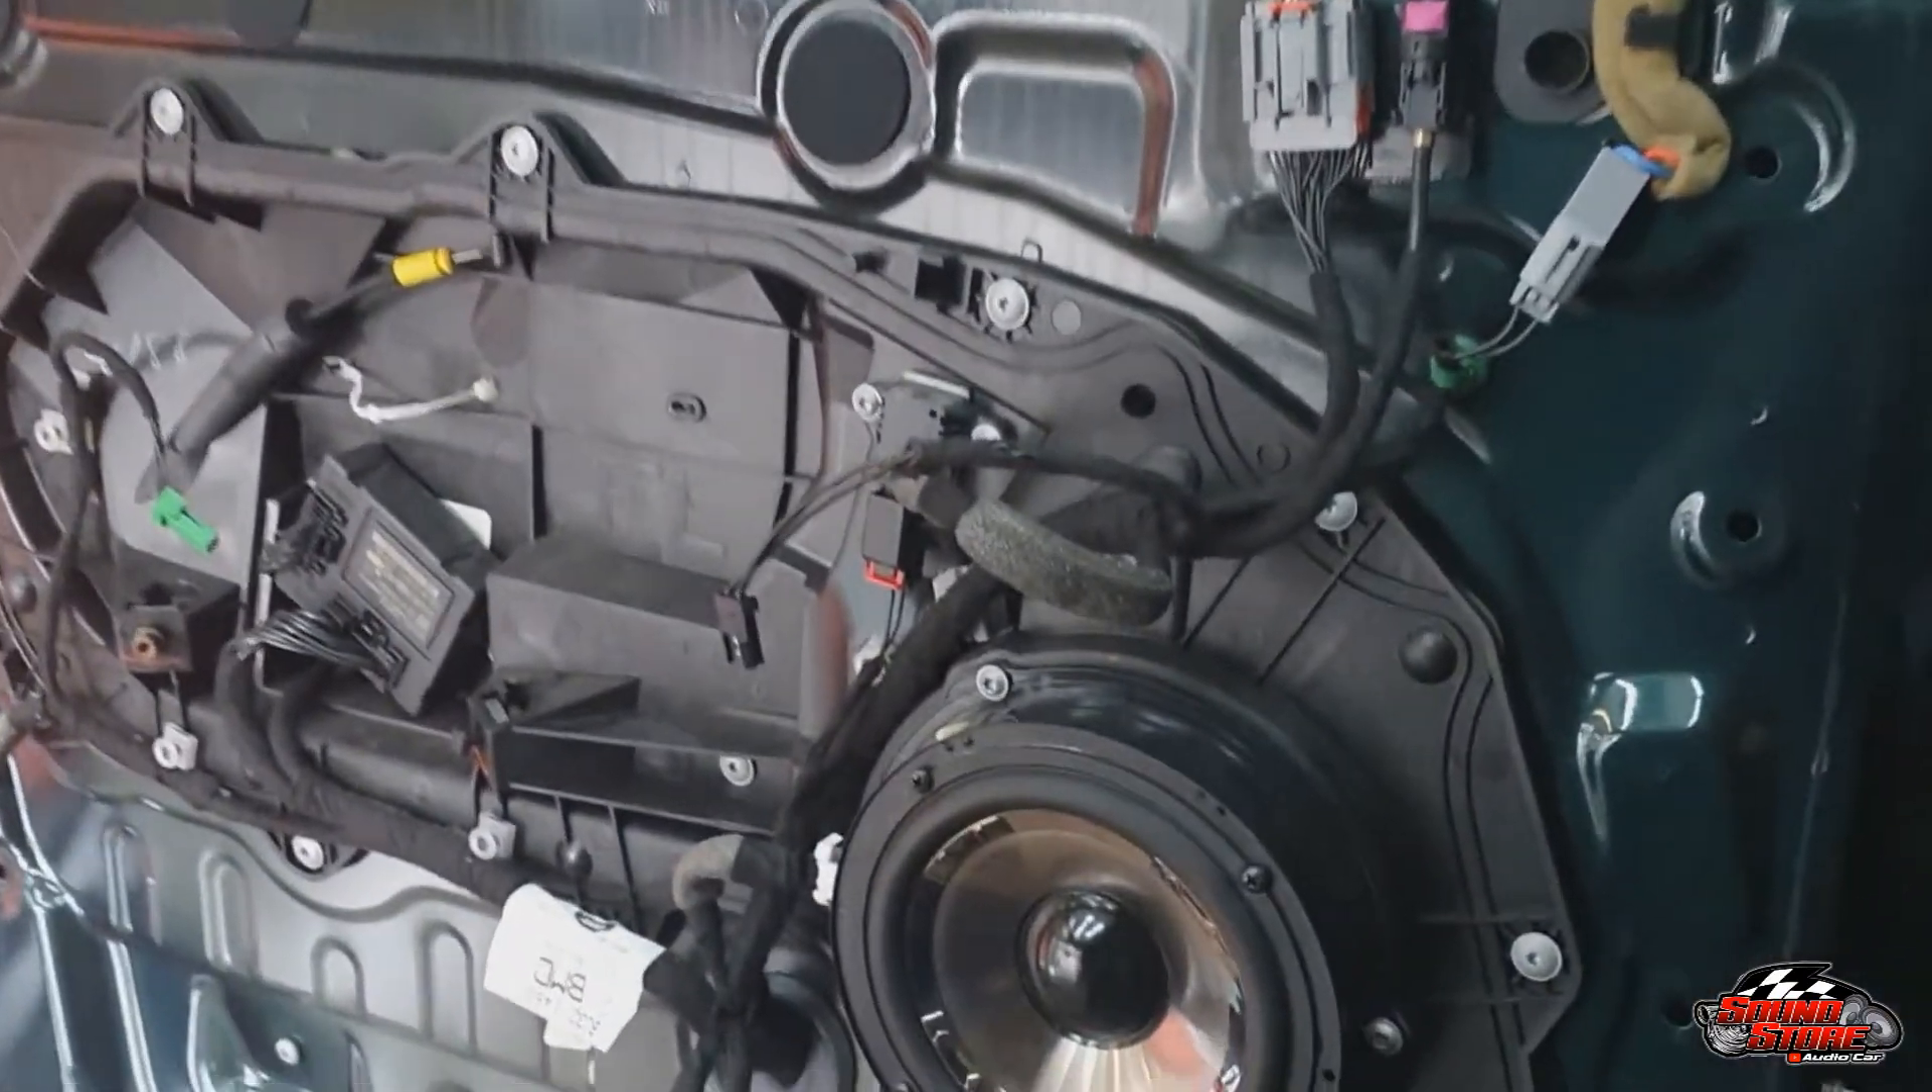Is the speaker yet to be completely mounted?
No.